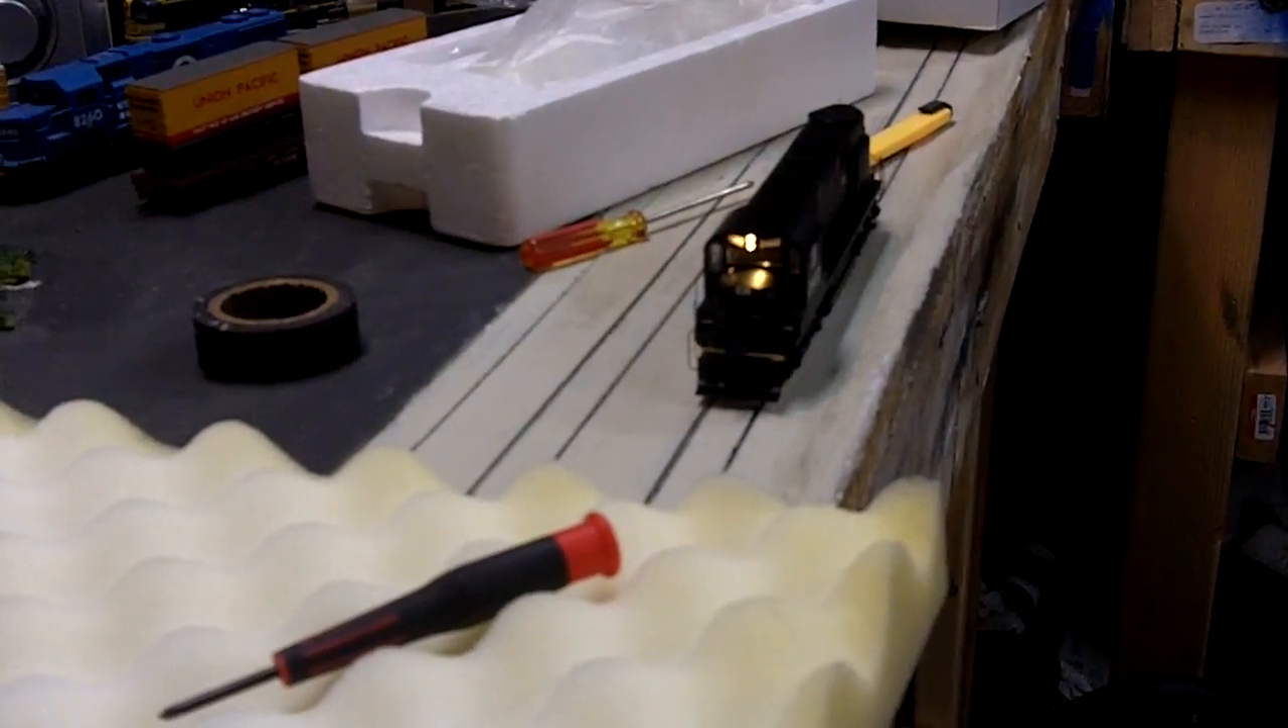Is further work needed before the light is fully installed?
No.